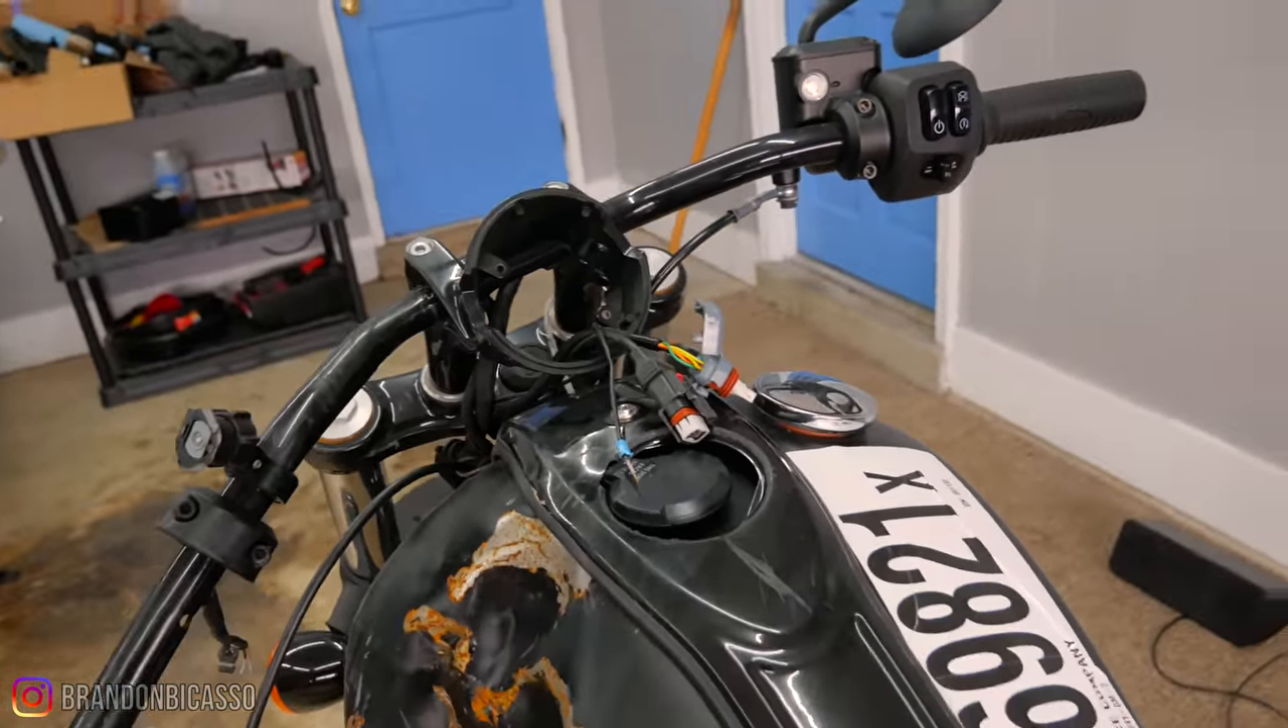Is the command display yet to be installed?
Yes.